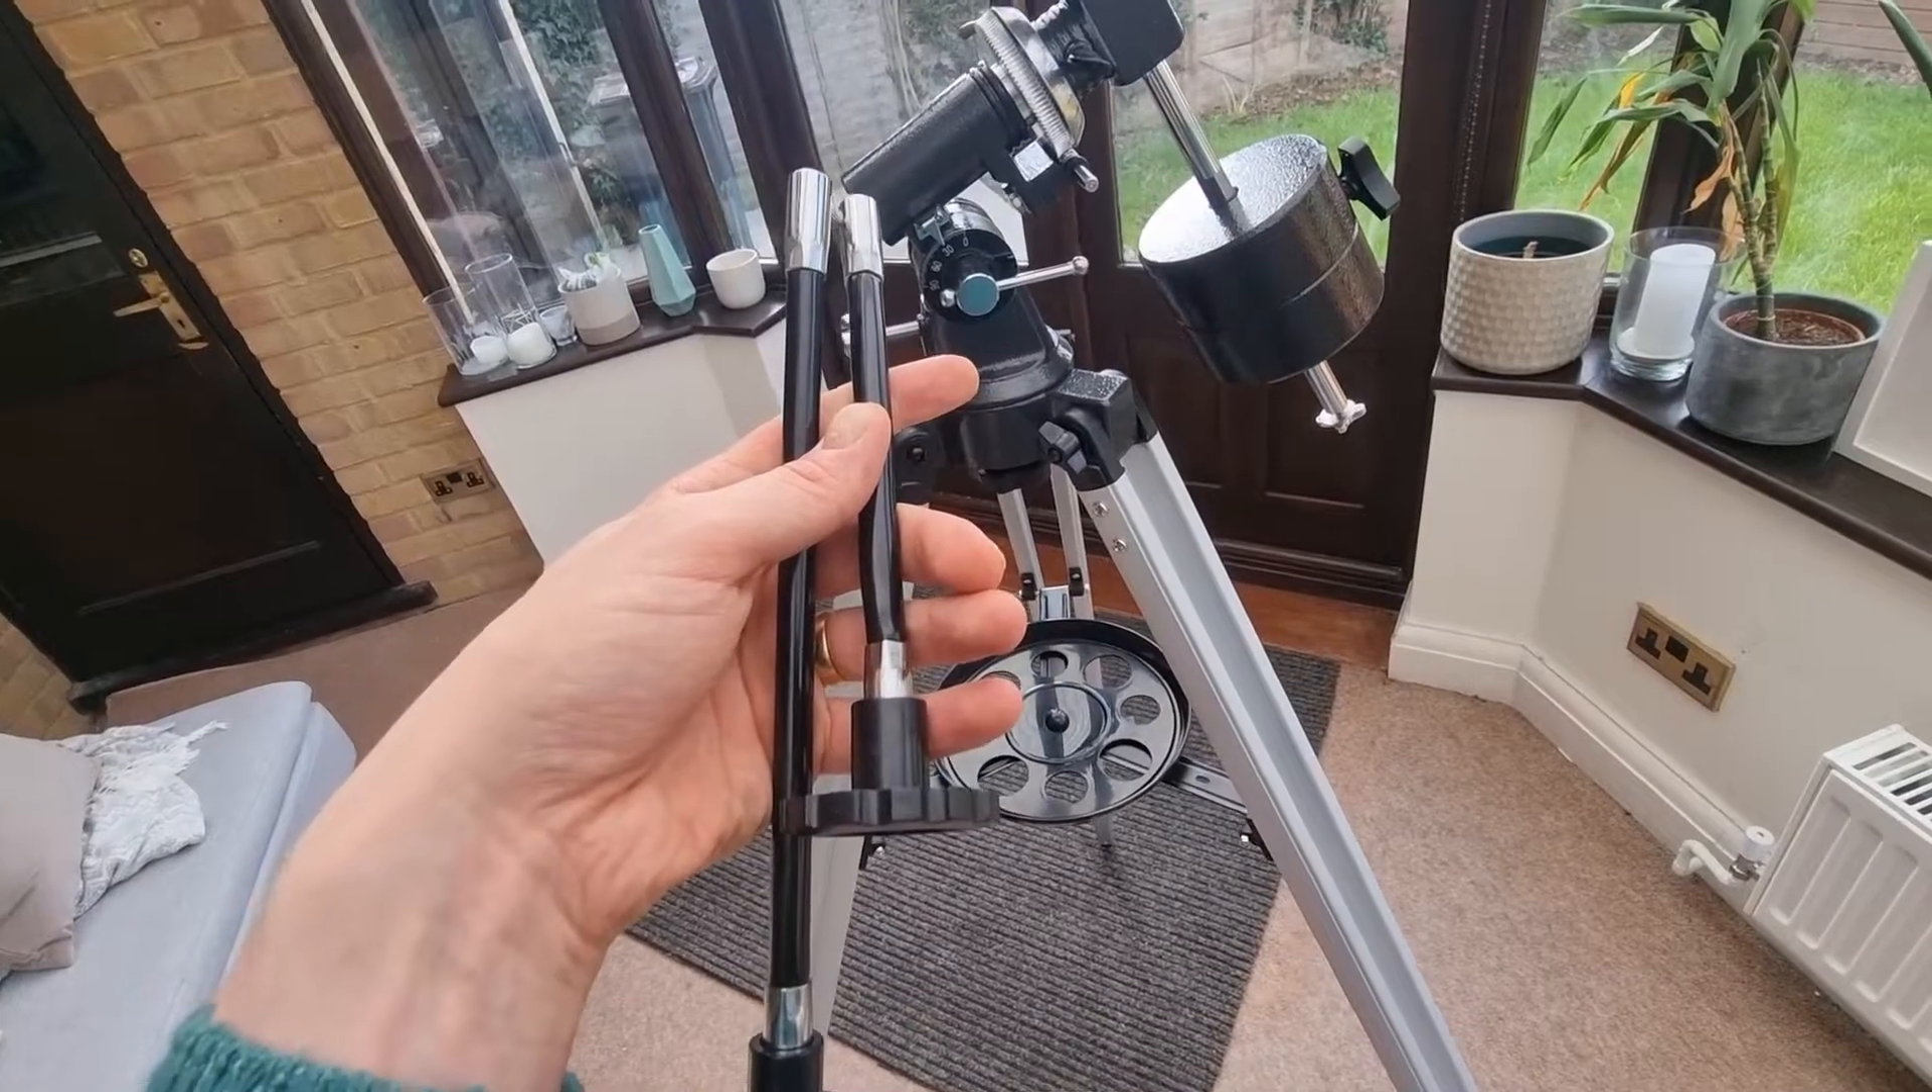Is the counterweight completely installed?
Yes.